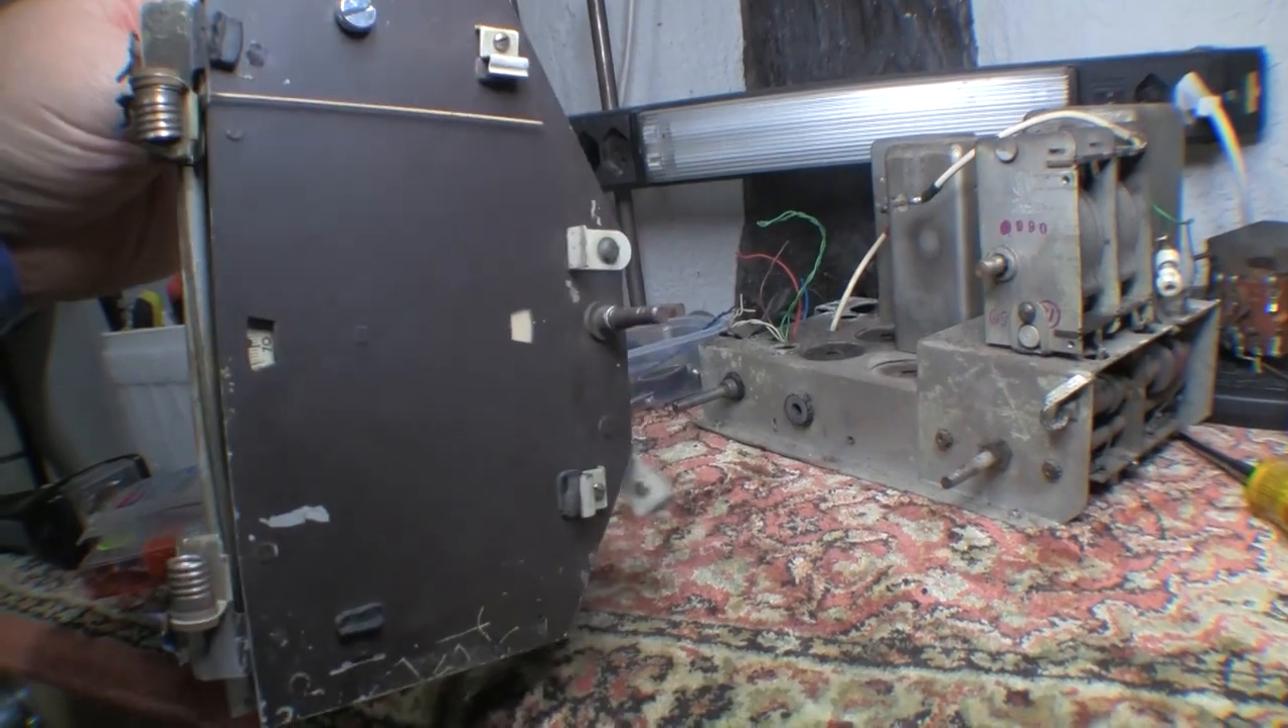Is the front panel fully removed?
Yes.